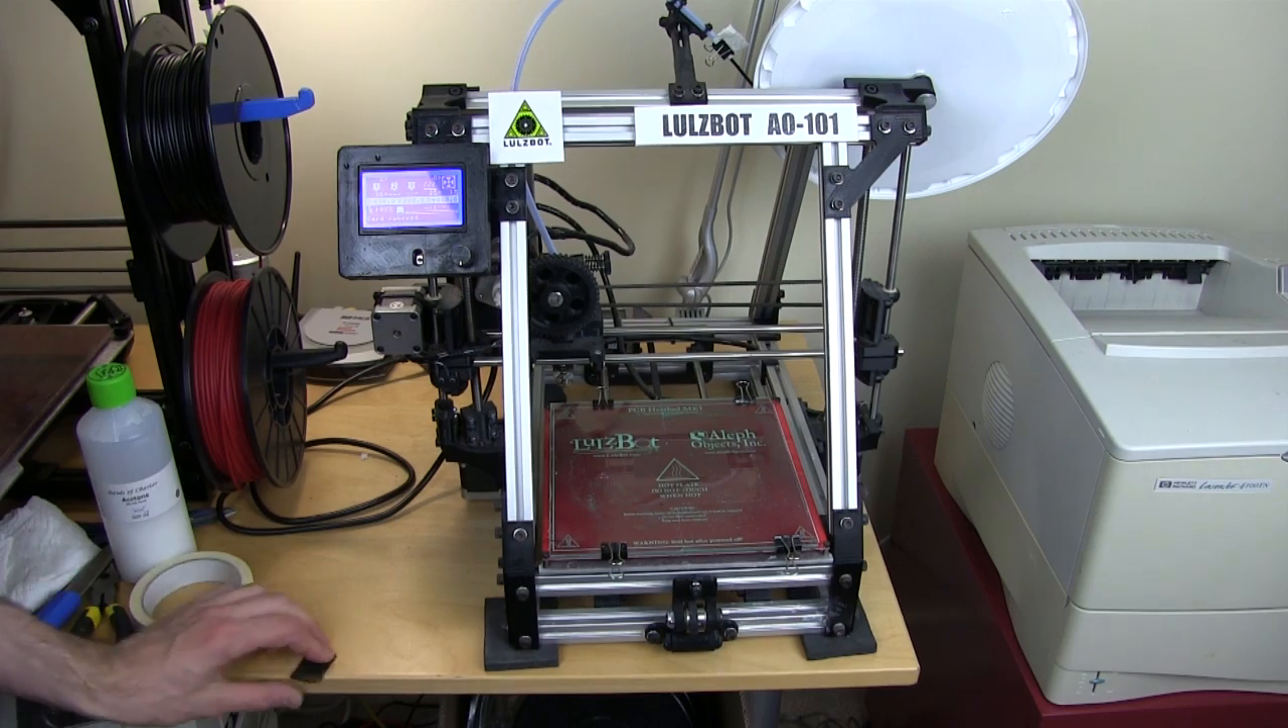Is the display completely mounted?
Yes.